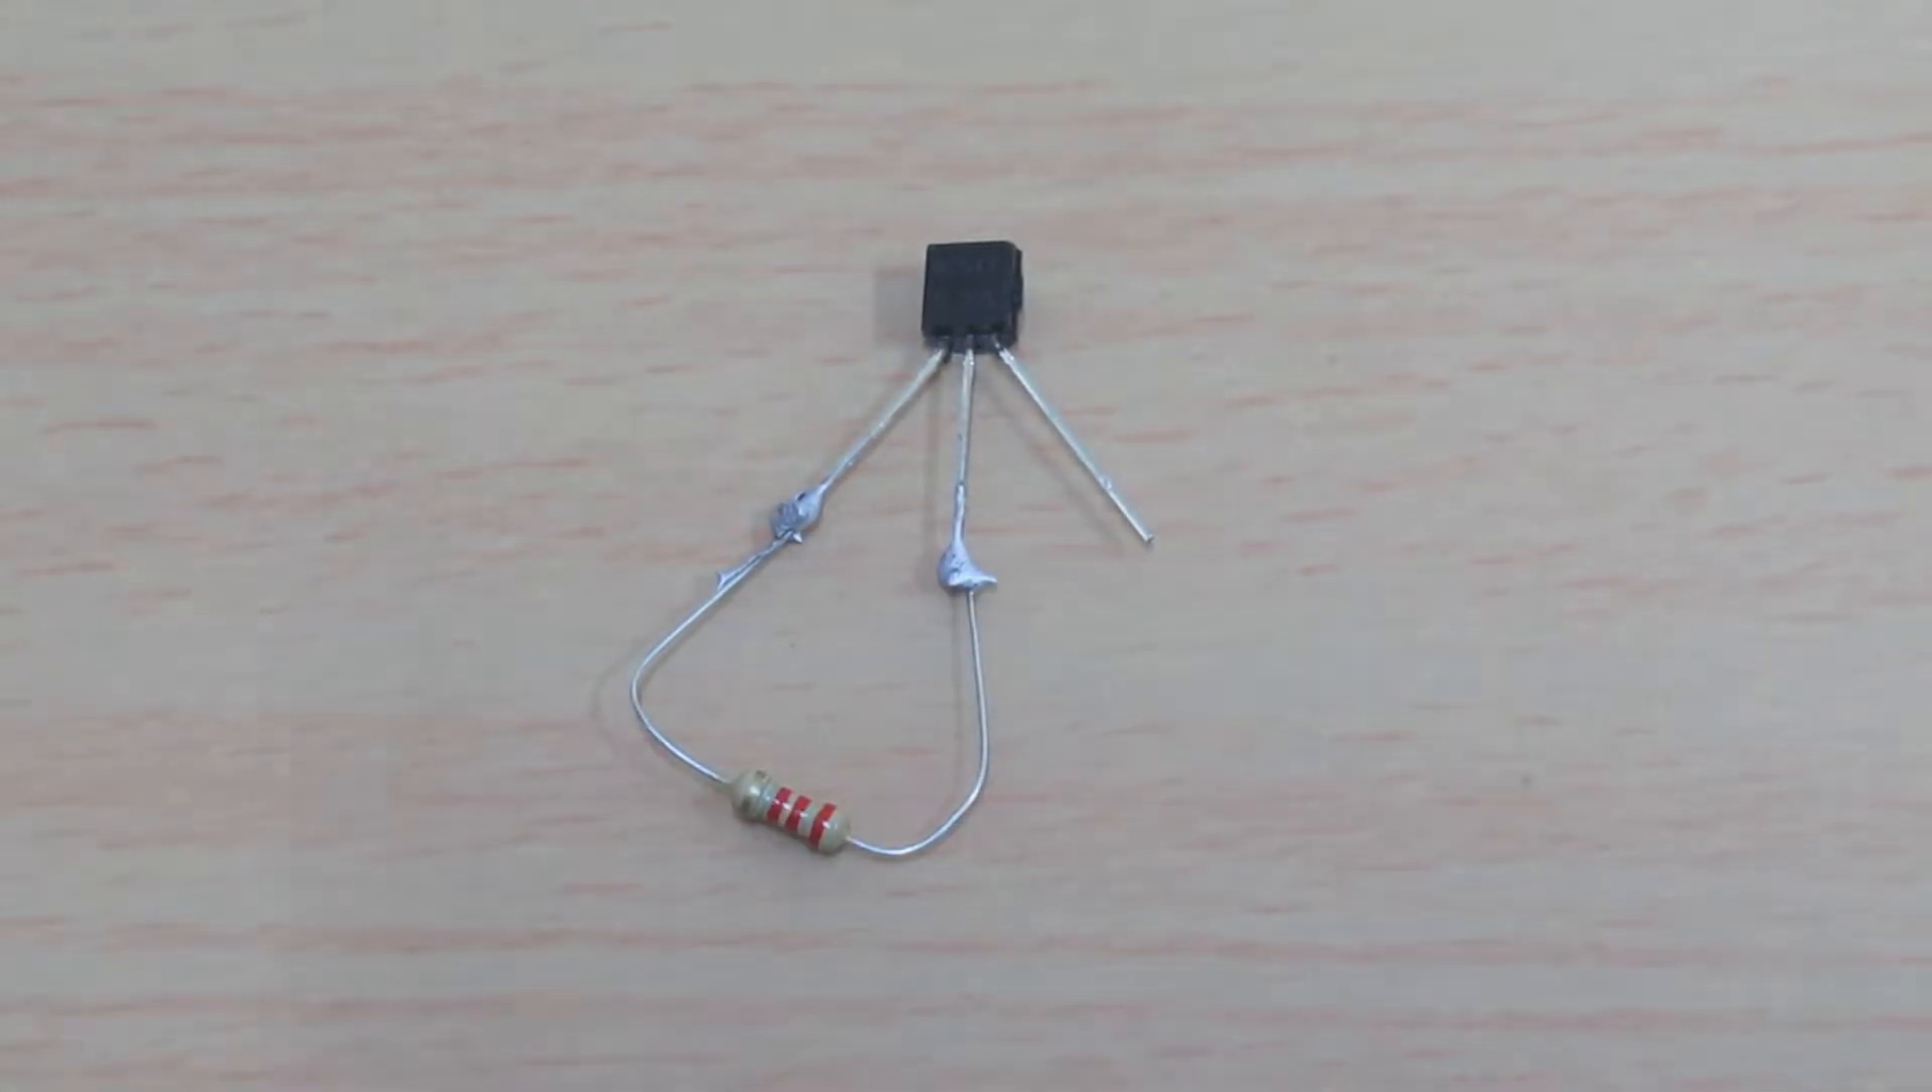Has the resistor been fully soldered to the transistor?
Yes.